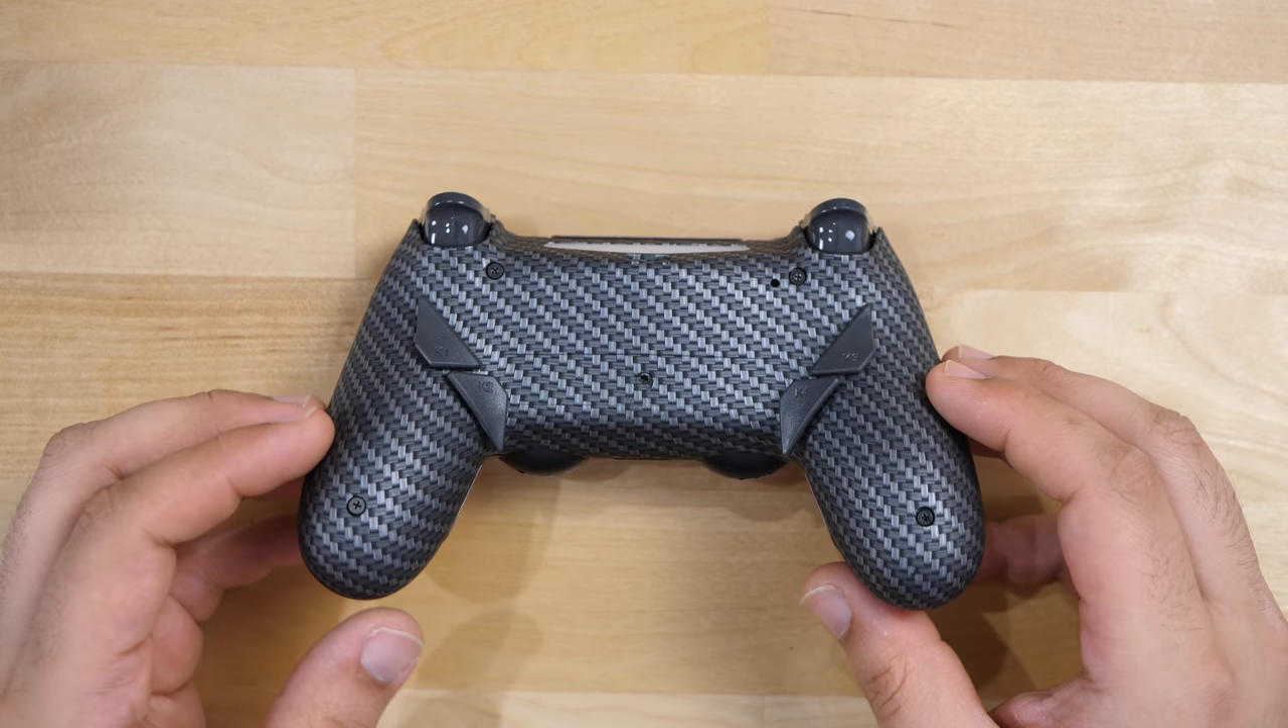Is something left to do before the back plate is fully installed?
No.